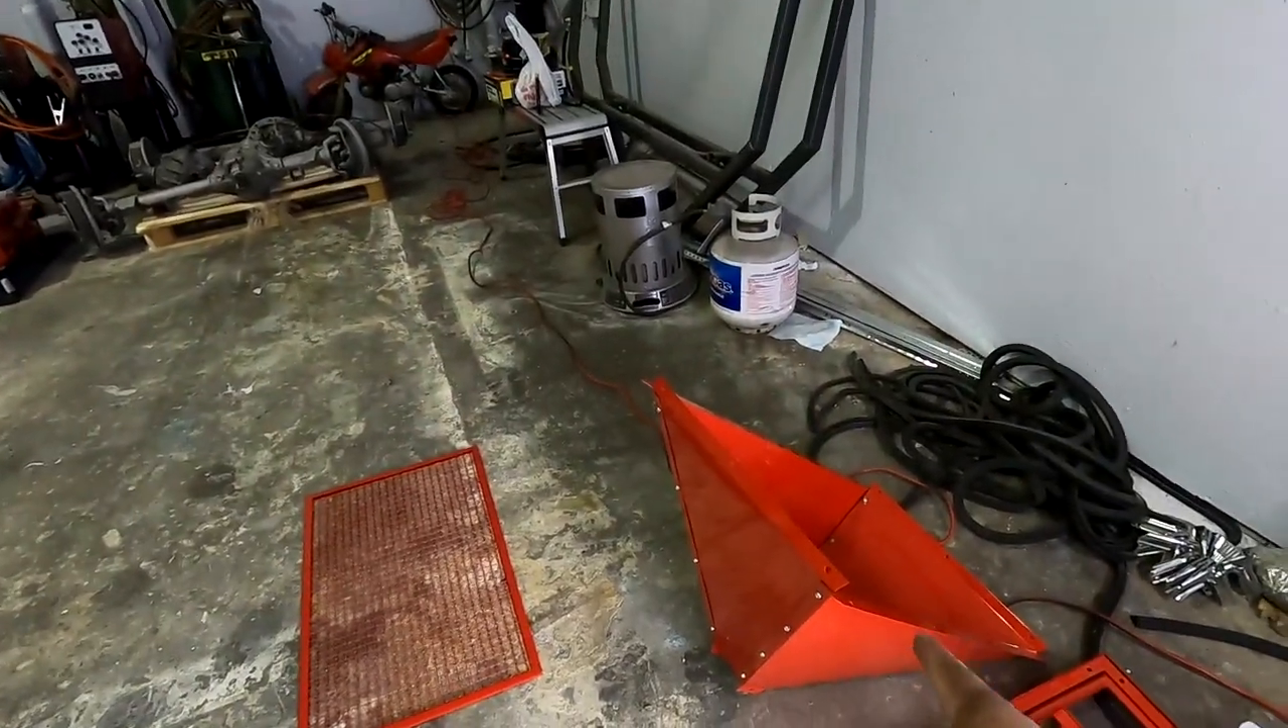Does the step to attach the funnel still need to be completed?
Yes.